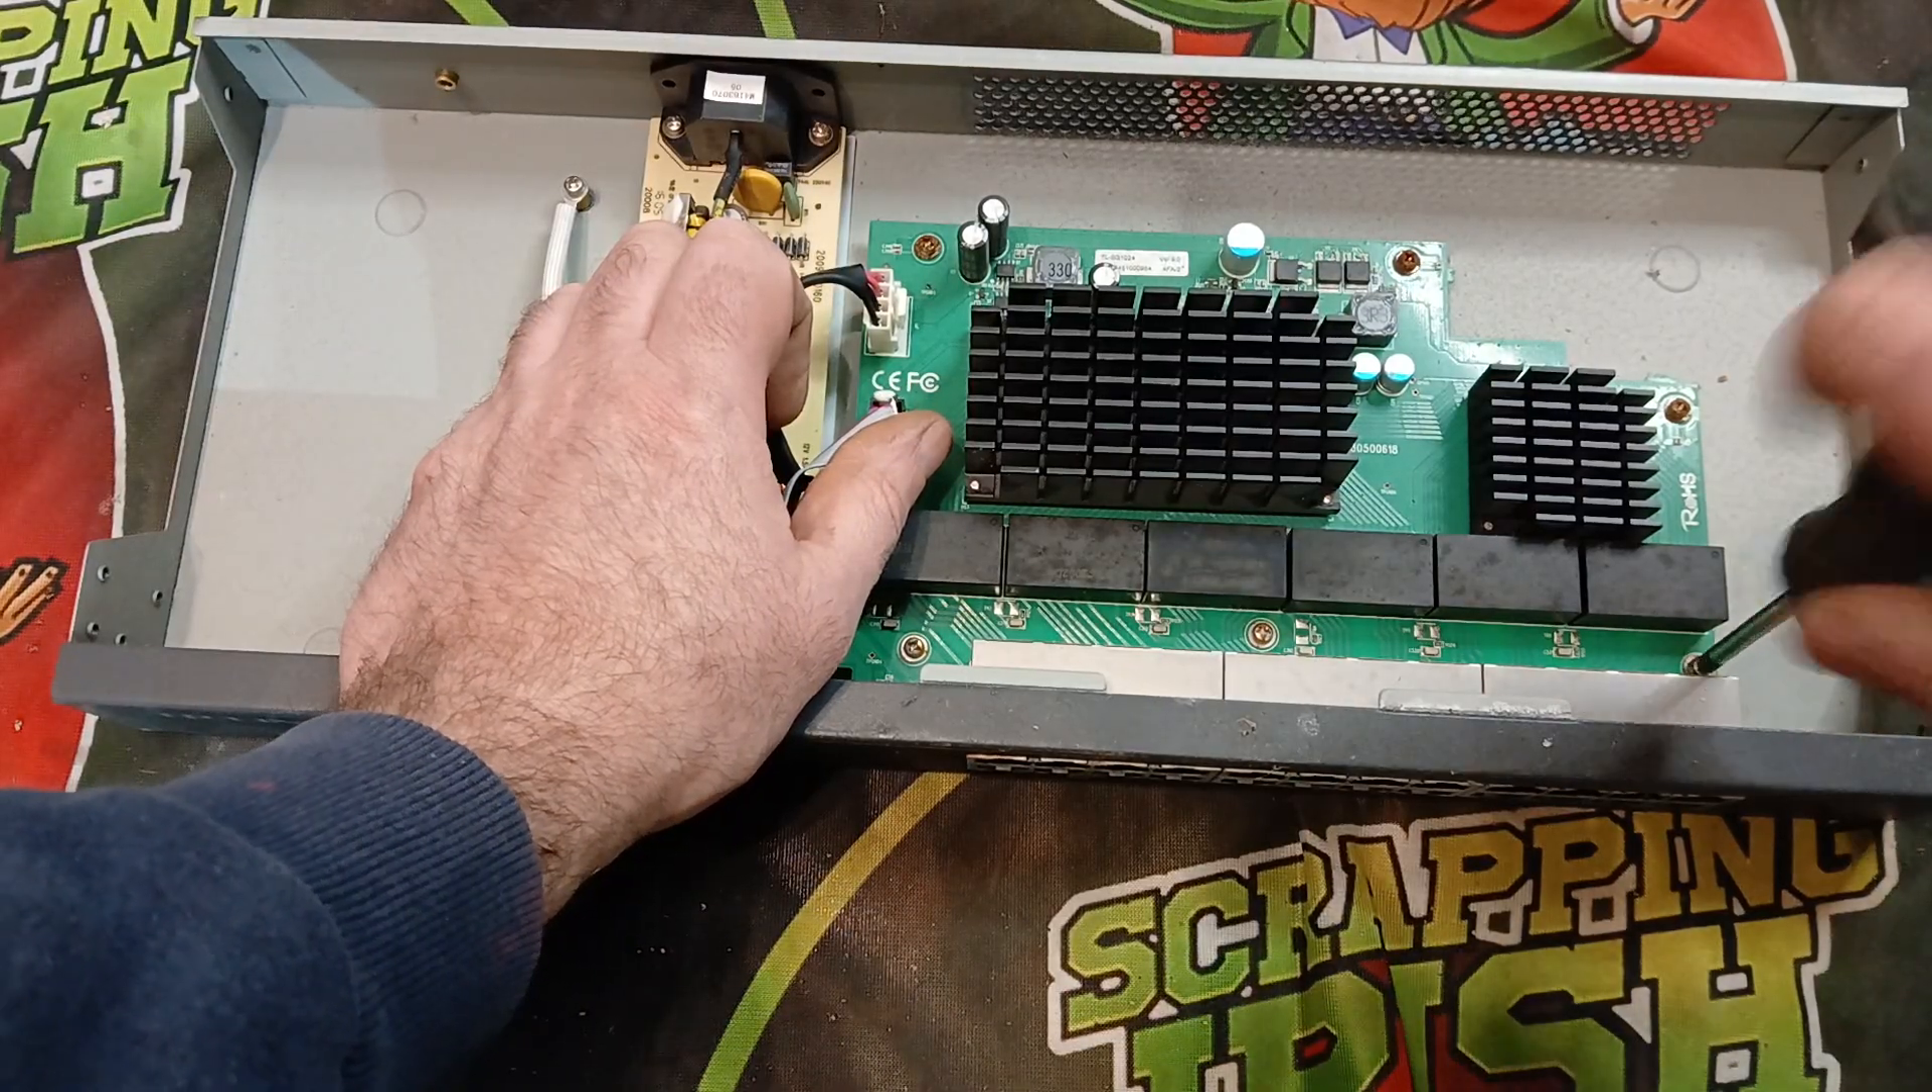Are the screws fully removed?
No.